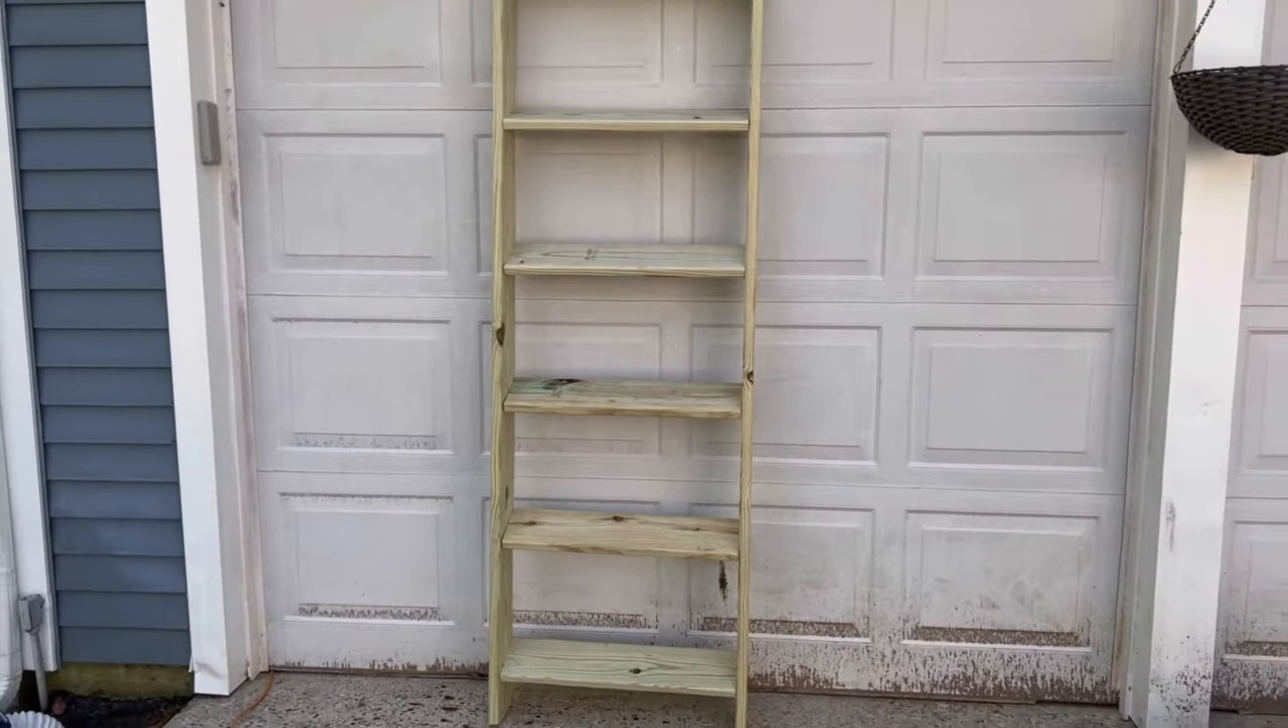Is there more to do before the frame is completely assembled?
No.